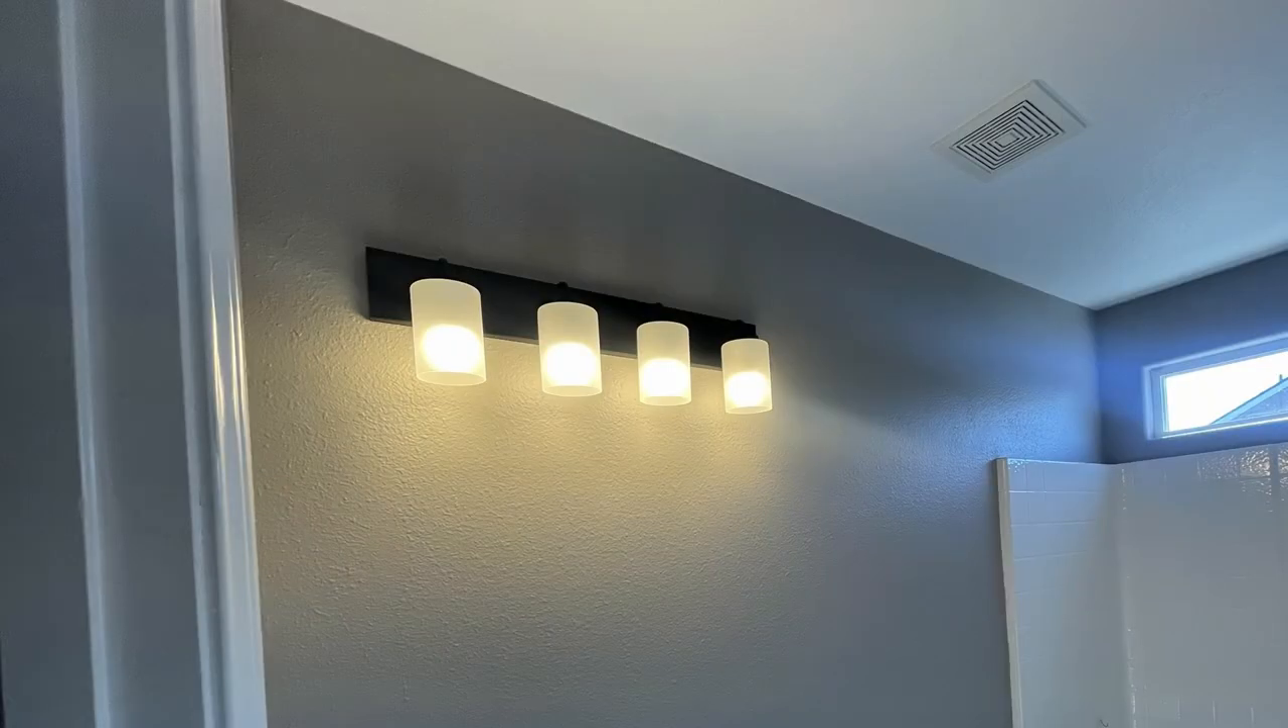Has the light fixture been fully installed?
Yes.